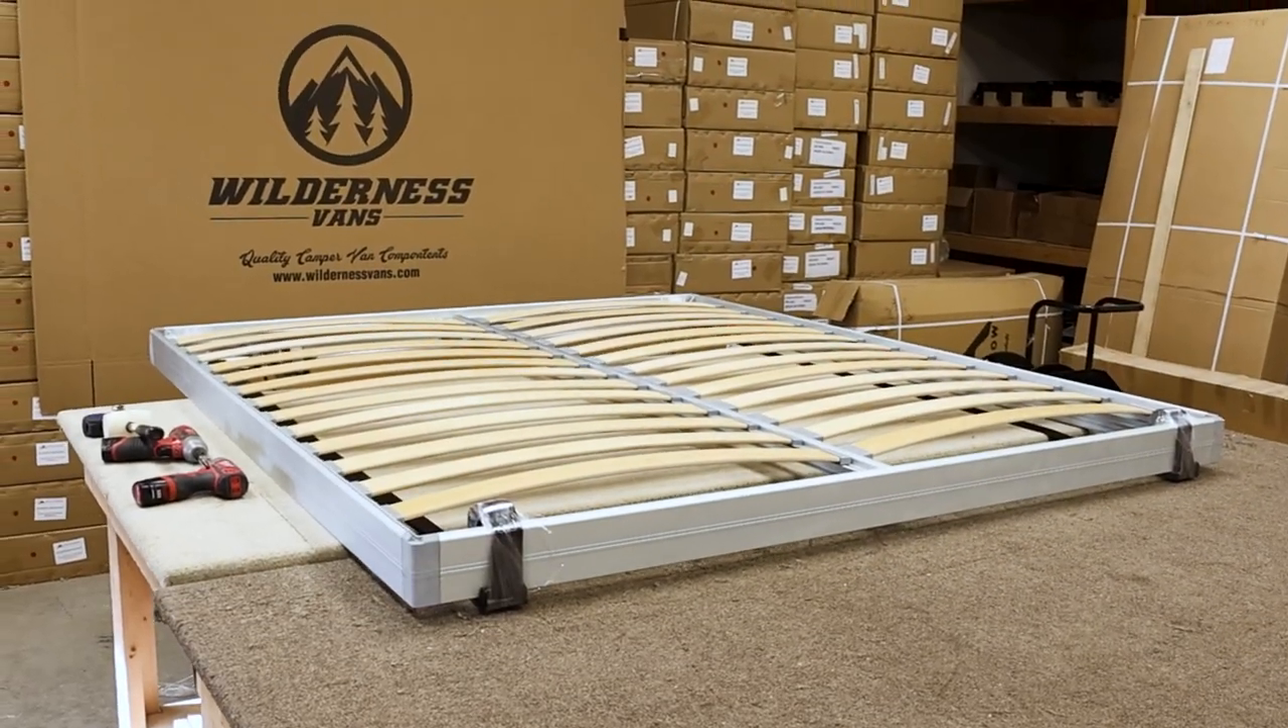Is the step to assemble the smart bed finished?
Yes.